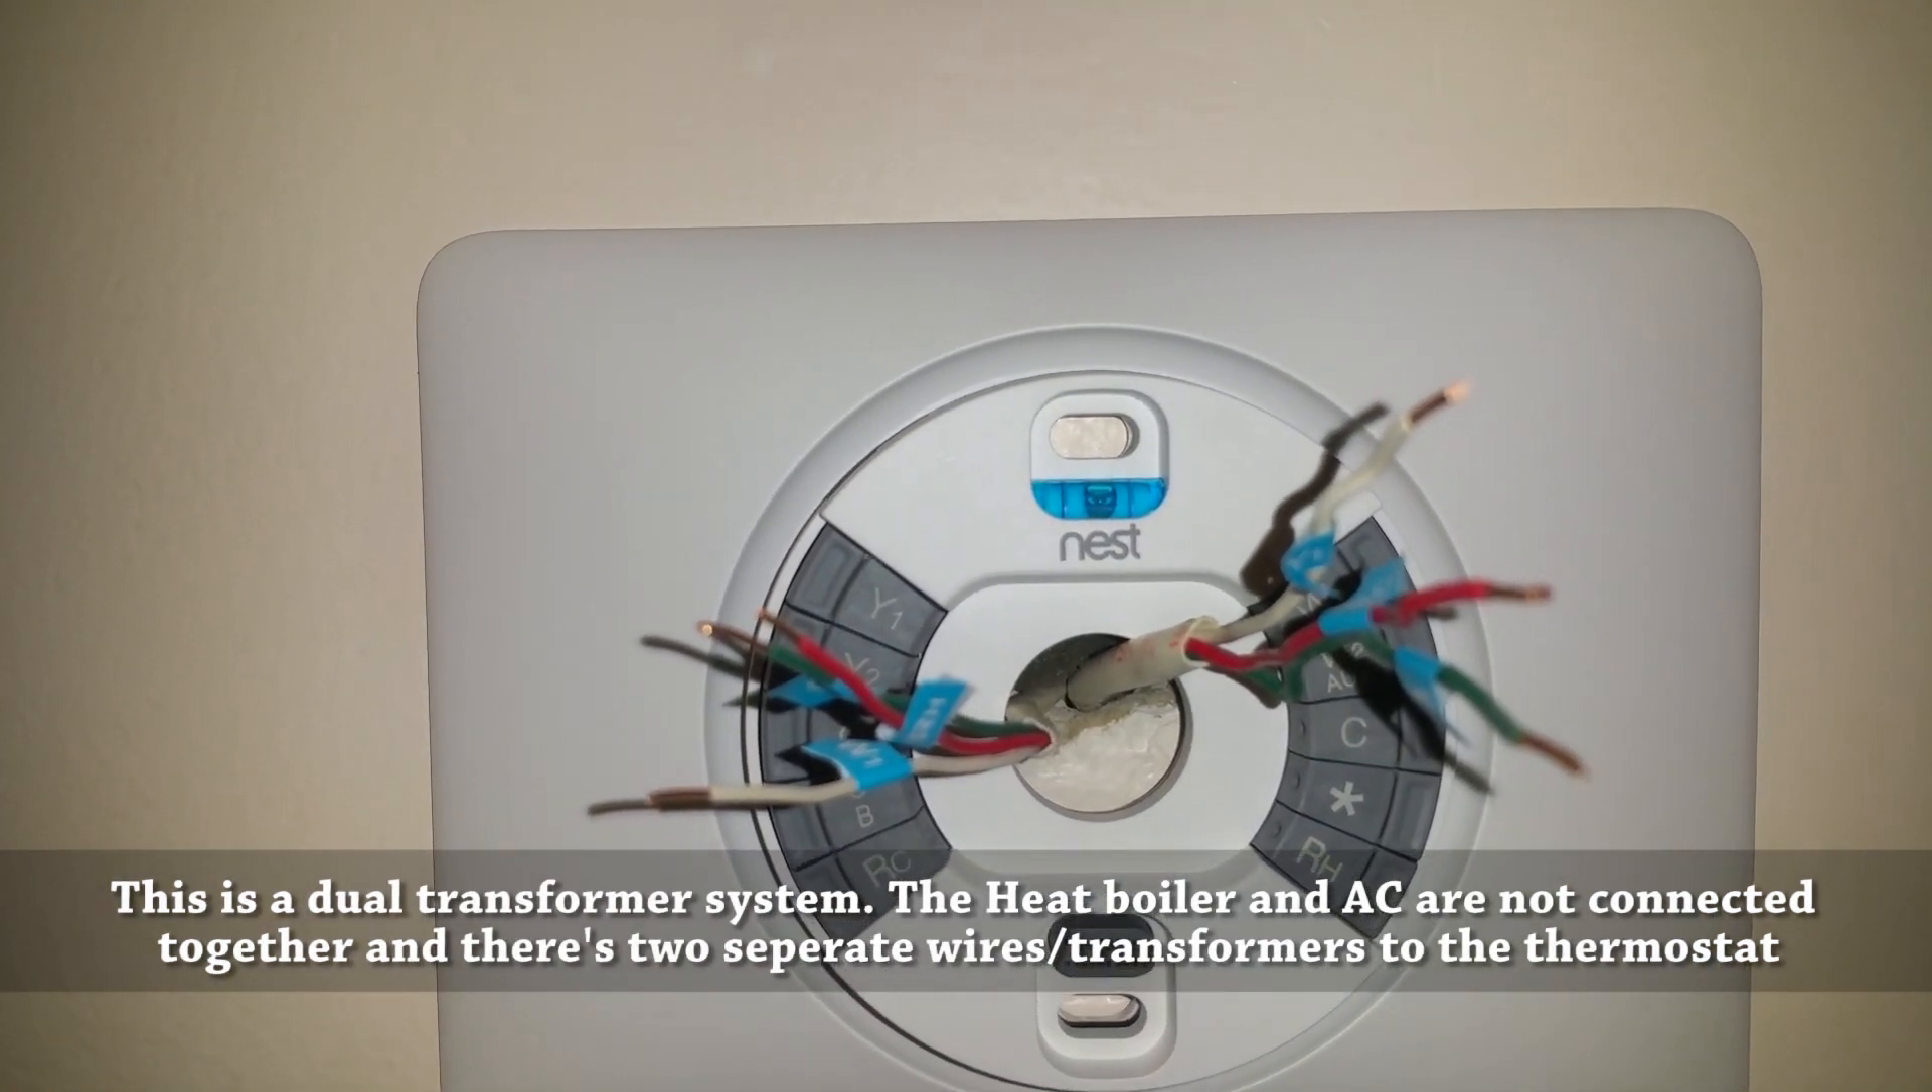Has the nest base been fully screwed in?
No.